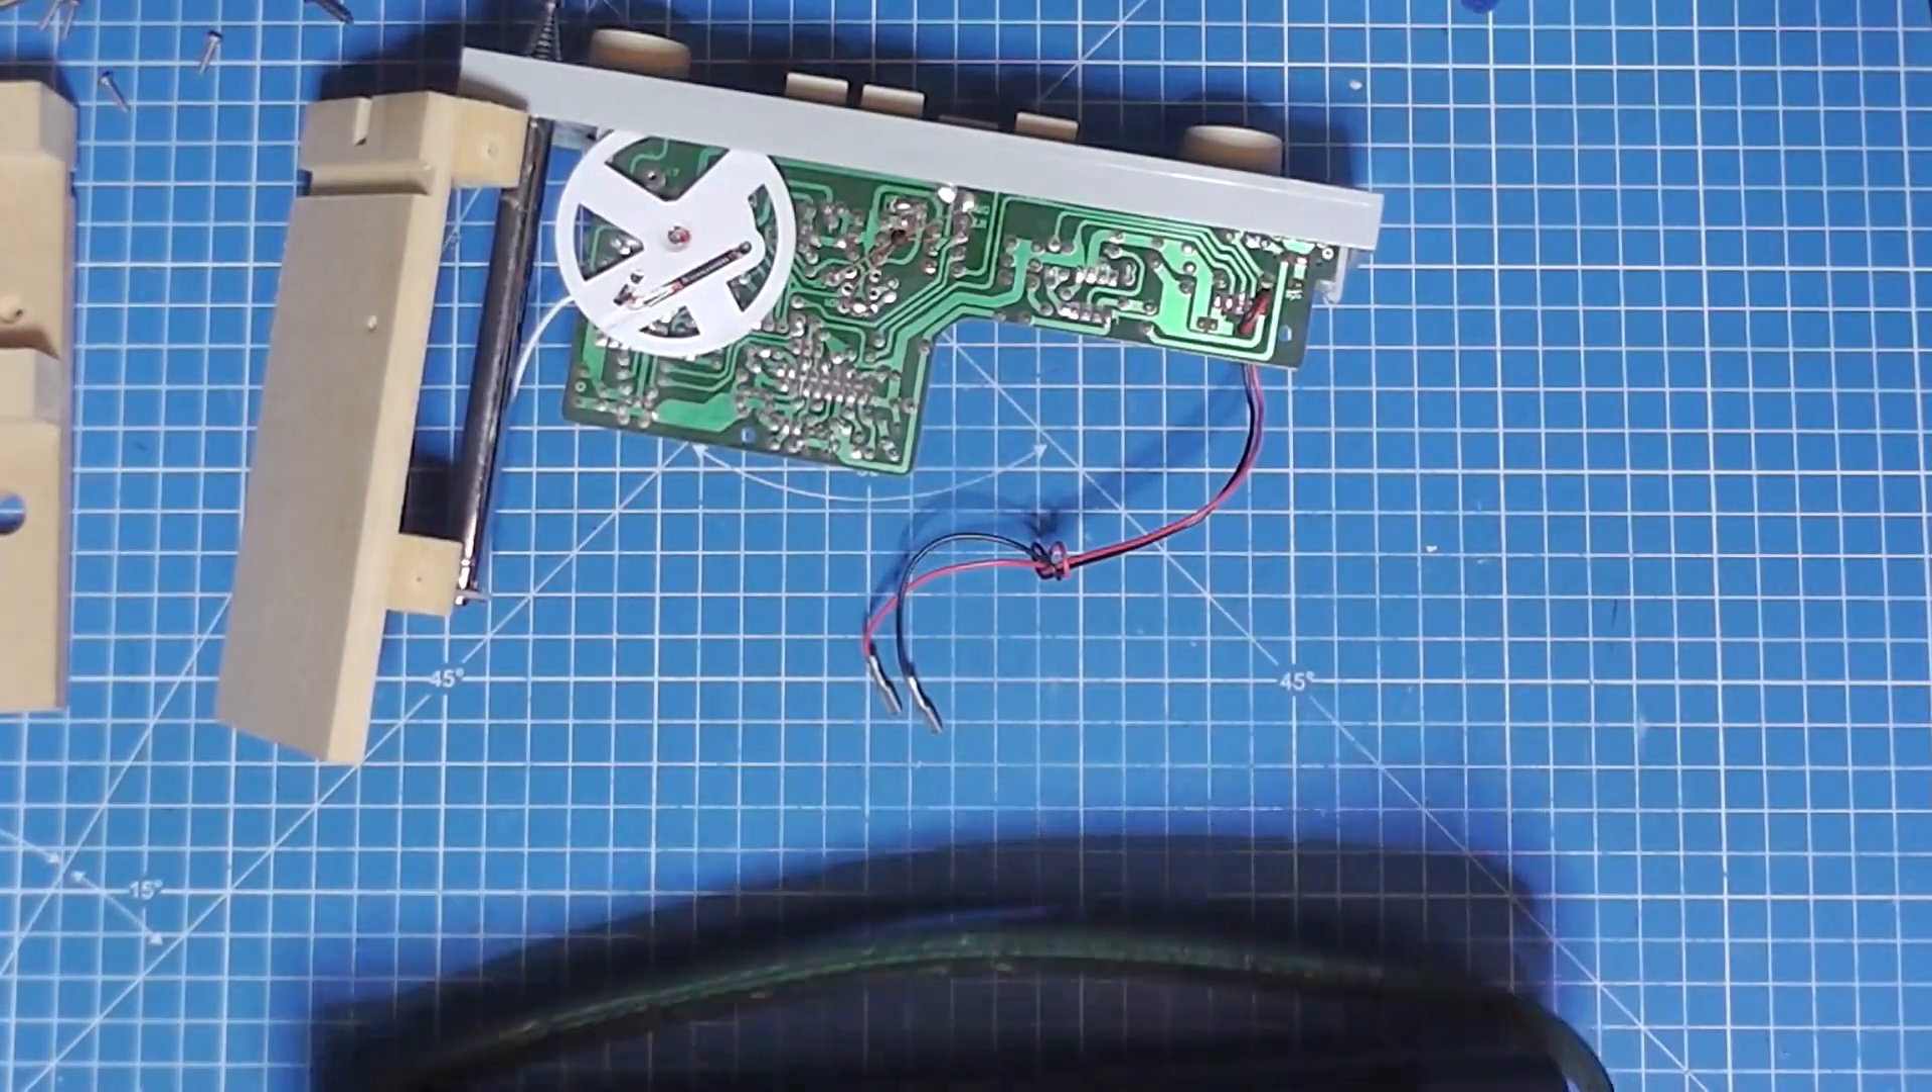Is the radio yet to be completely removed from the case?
No.